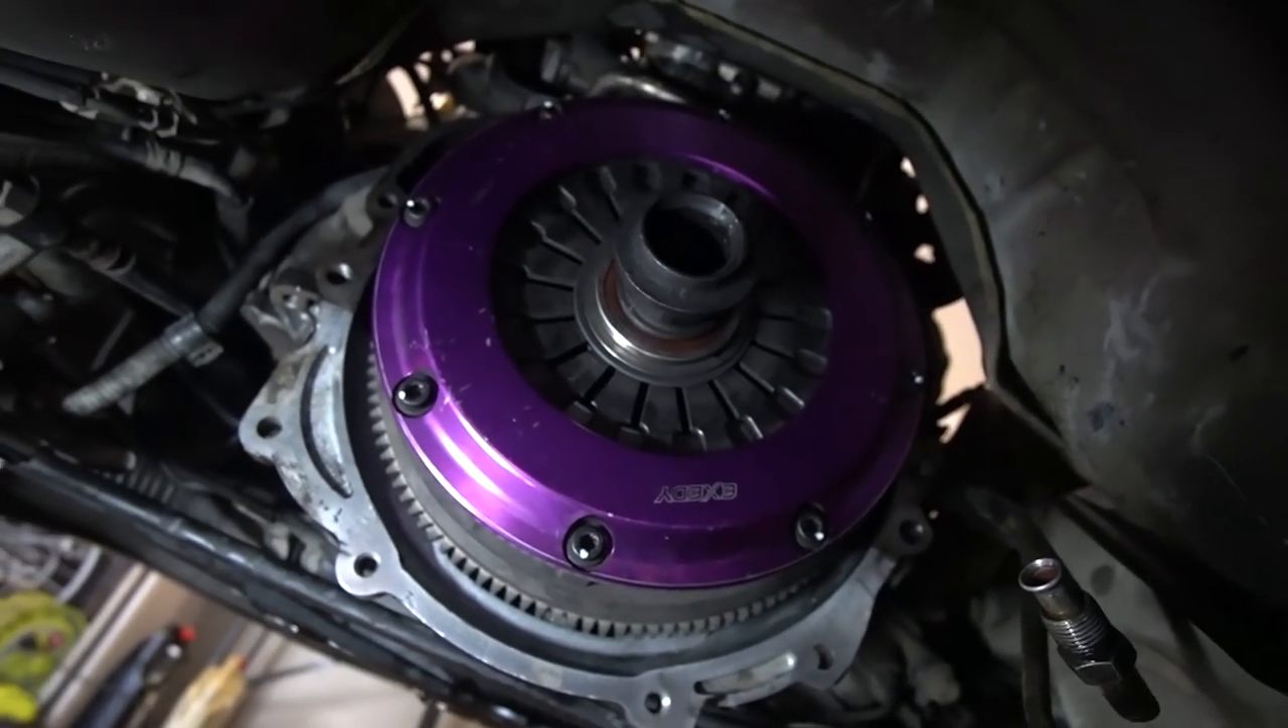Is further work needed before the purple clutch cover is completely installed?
No.